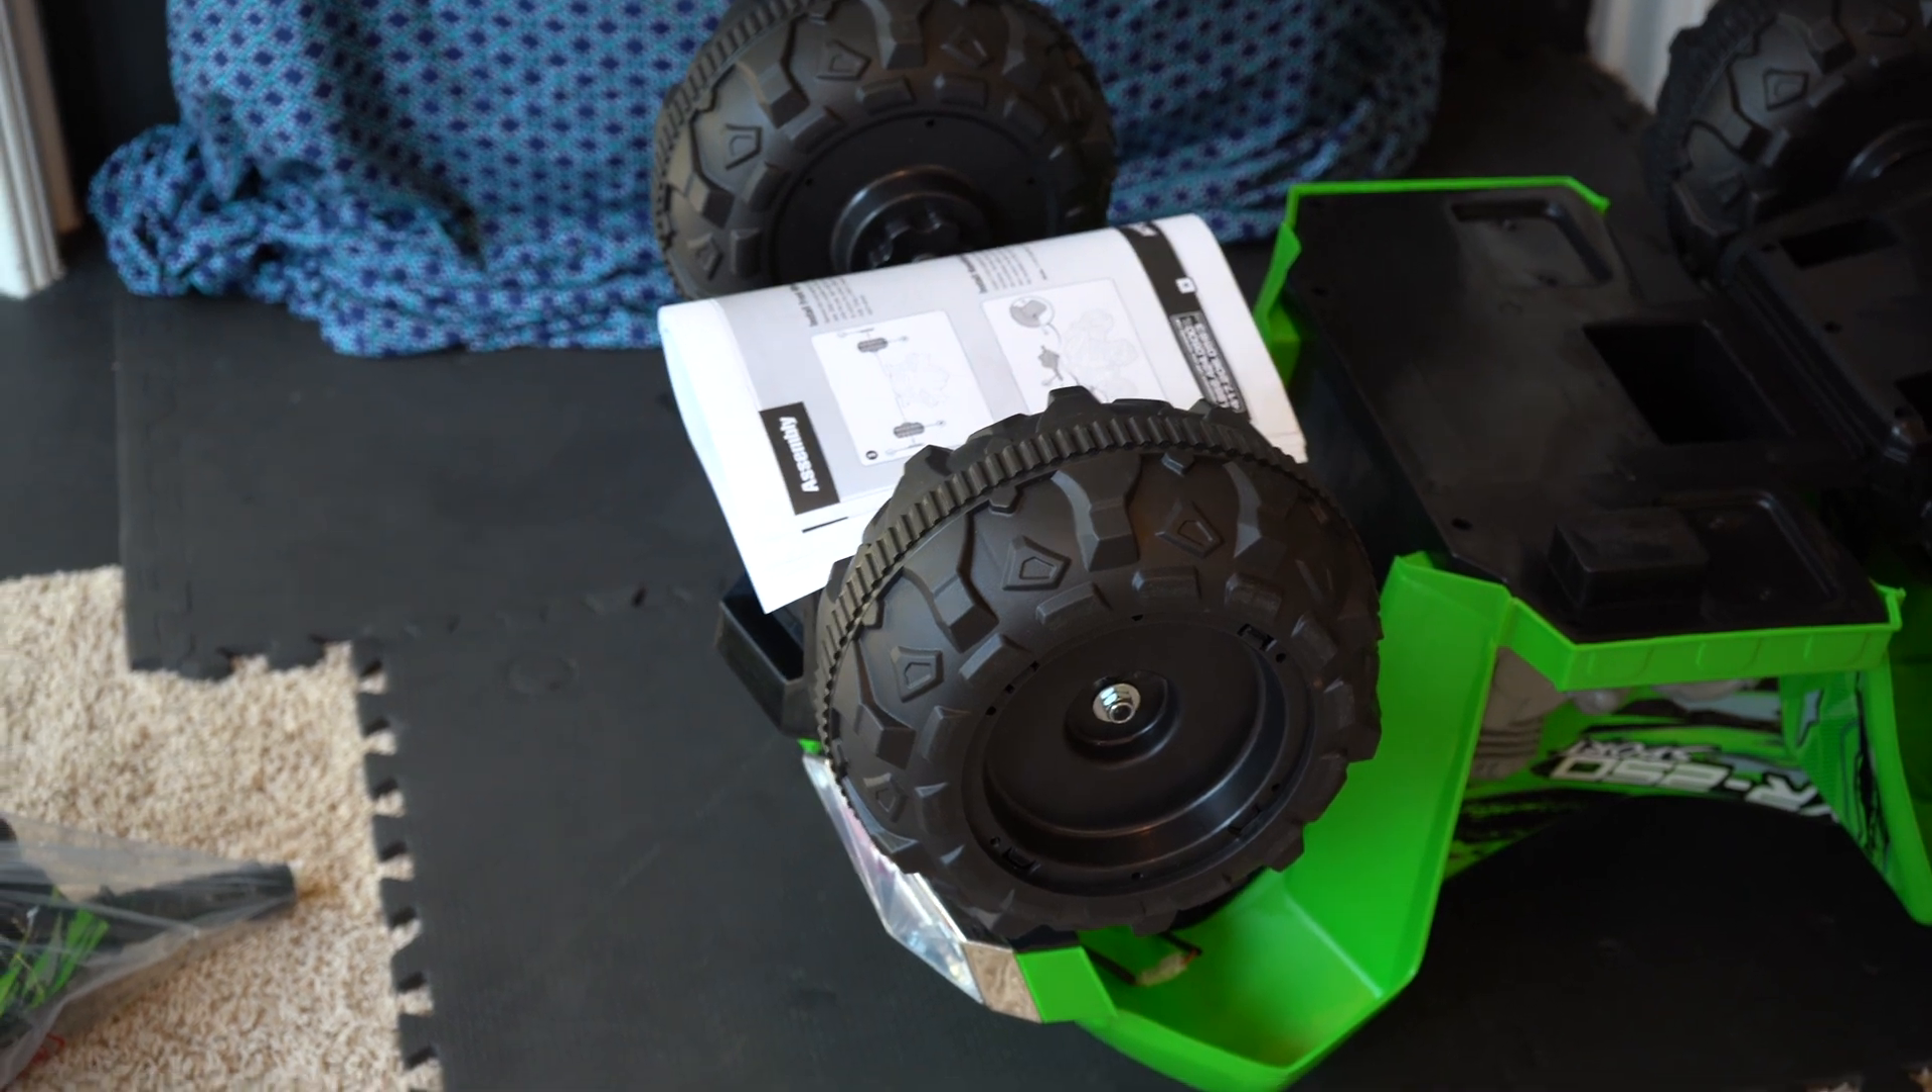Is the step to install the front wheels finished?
Yes.